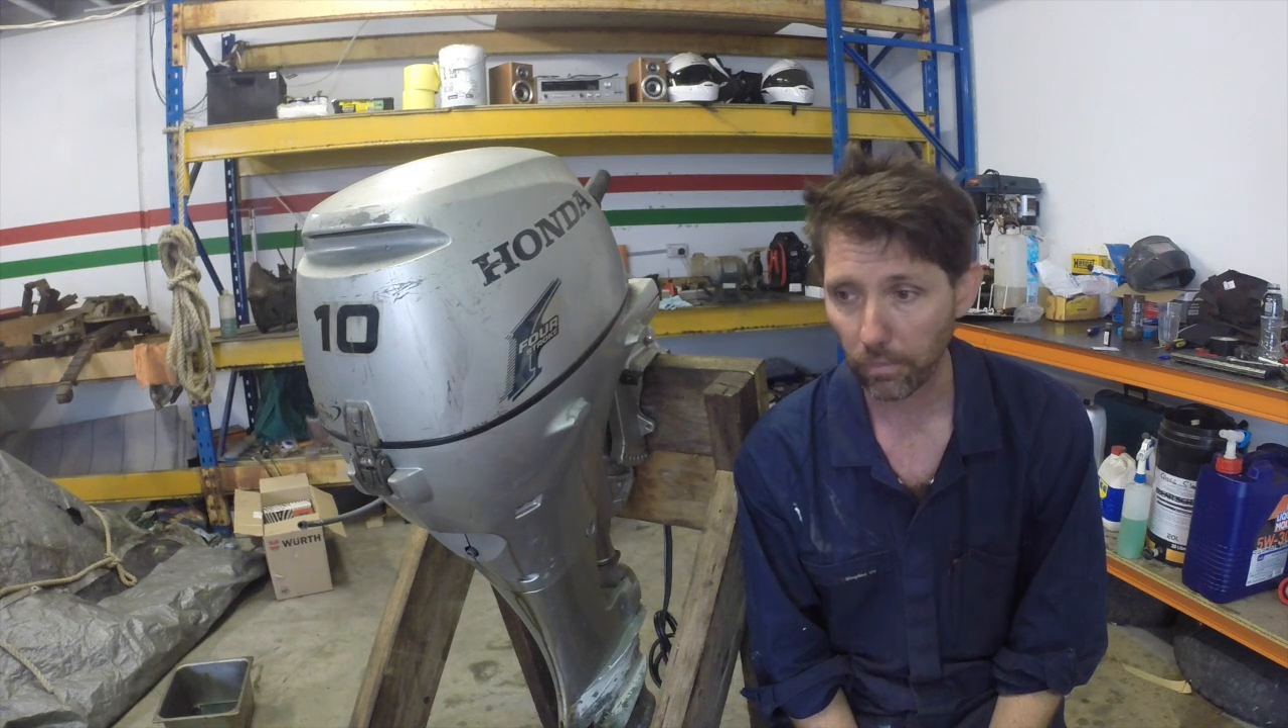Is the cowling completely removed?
No.